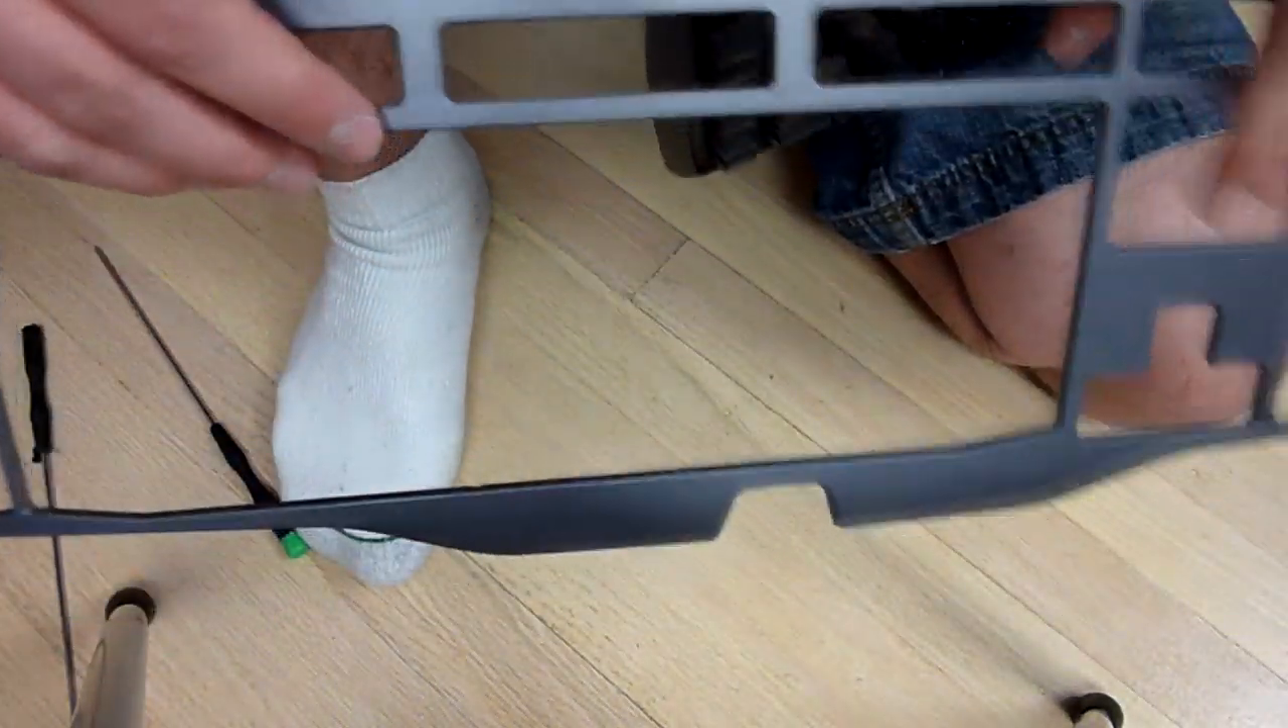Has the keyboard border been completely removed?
Yes.